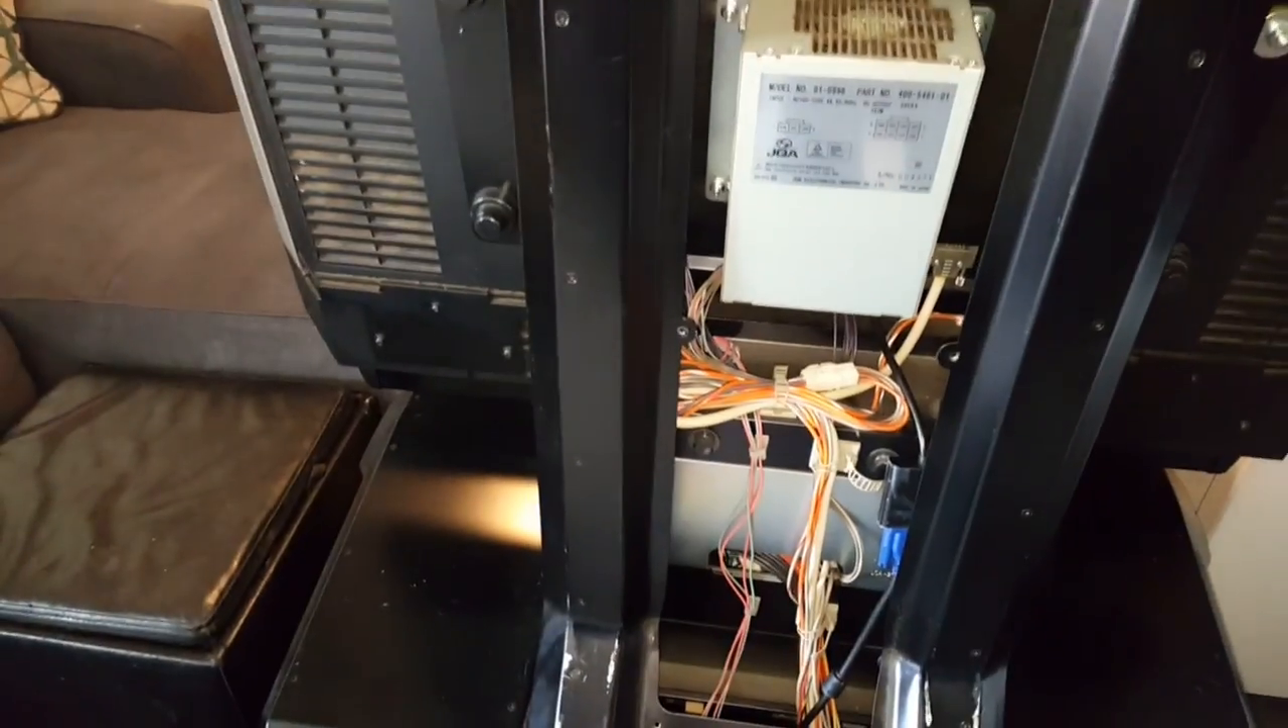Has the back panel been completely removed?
Yes.